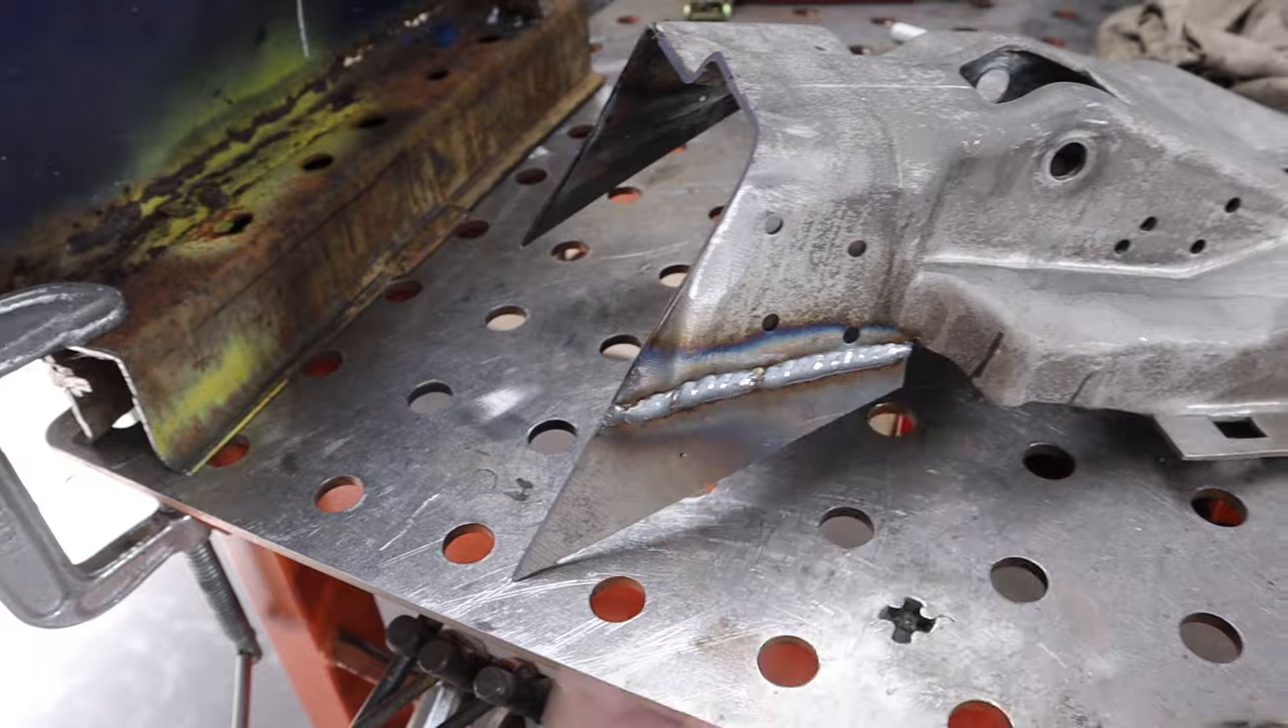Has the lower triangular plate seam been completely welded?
Yes.